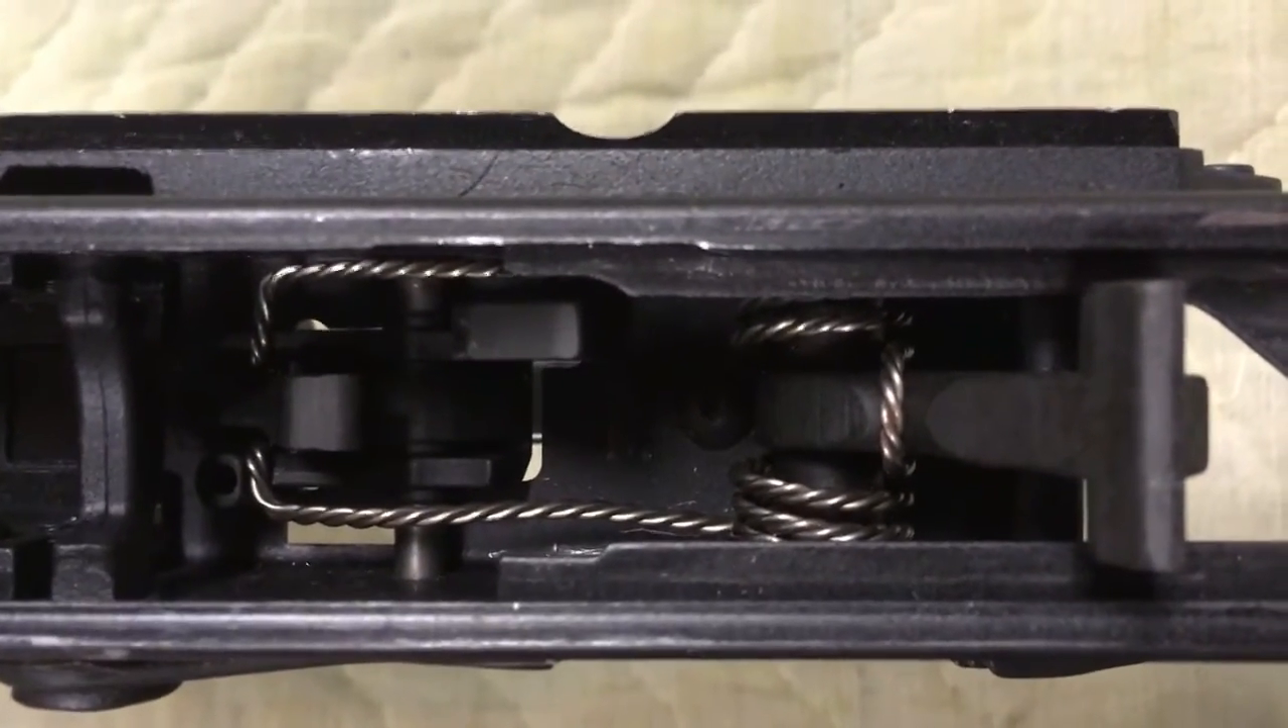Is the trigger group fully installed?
Yes.